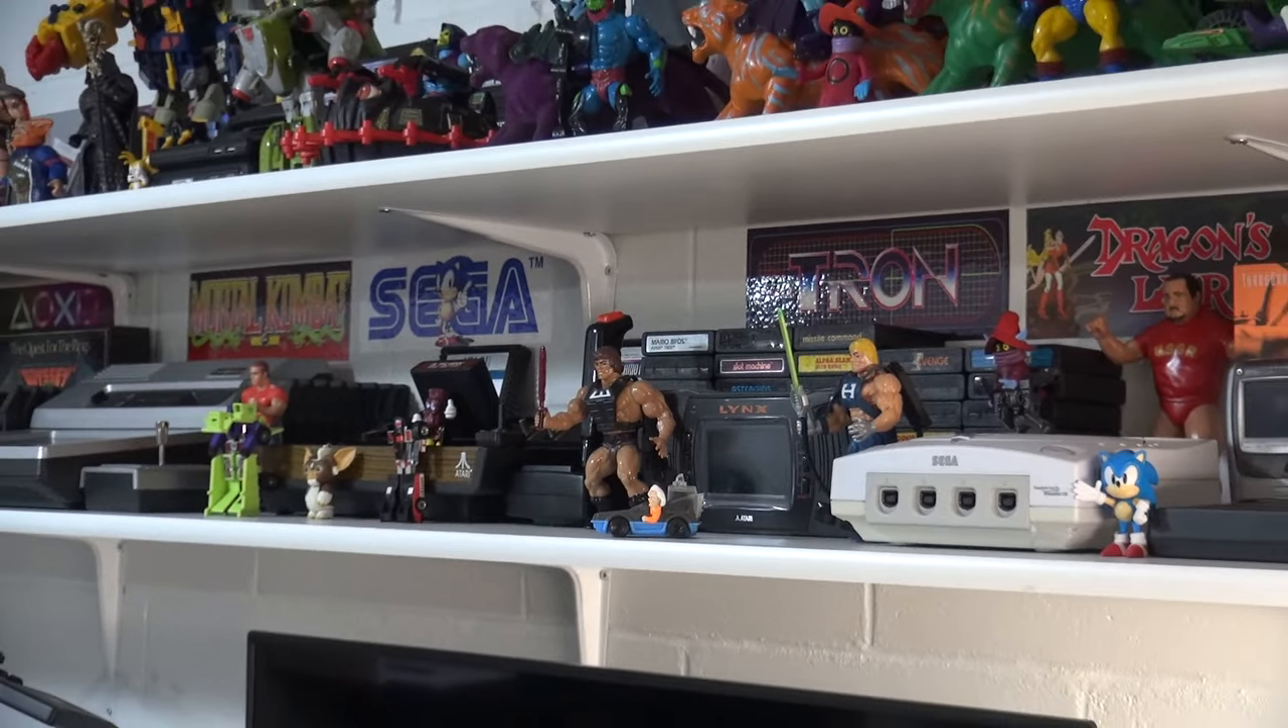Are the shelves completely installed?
Yes.